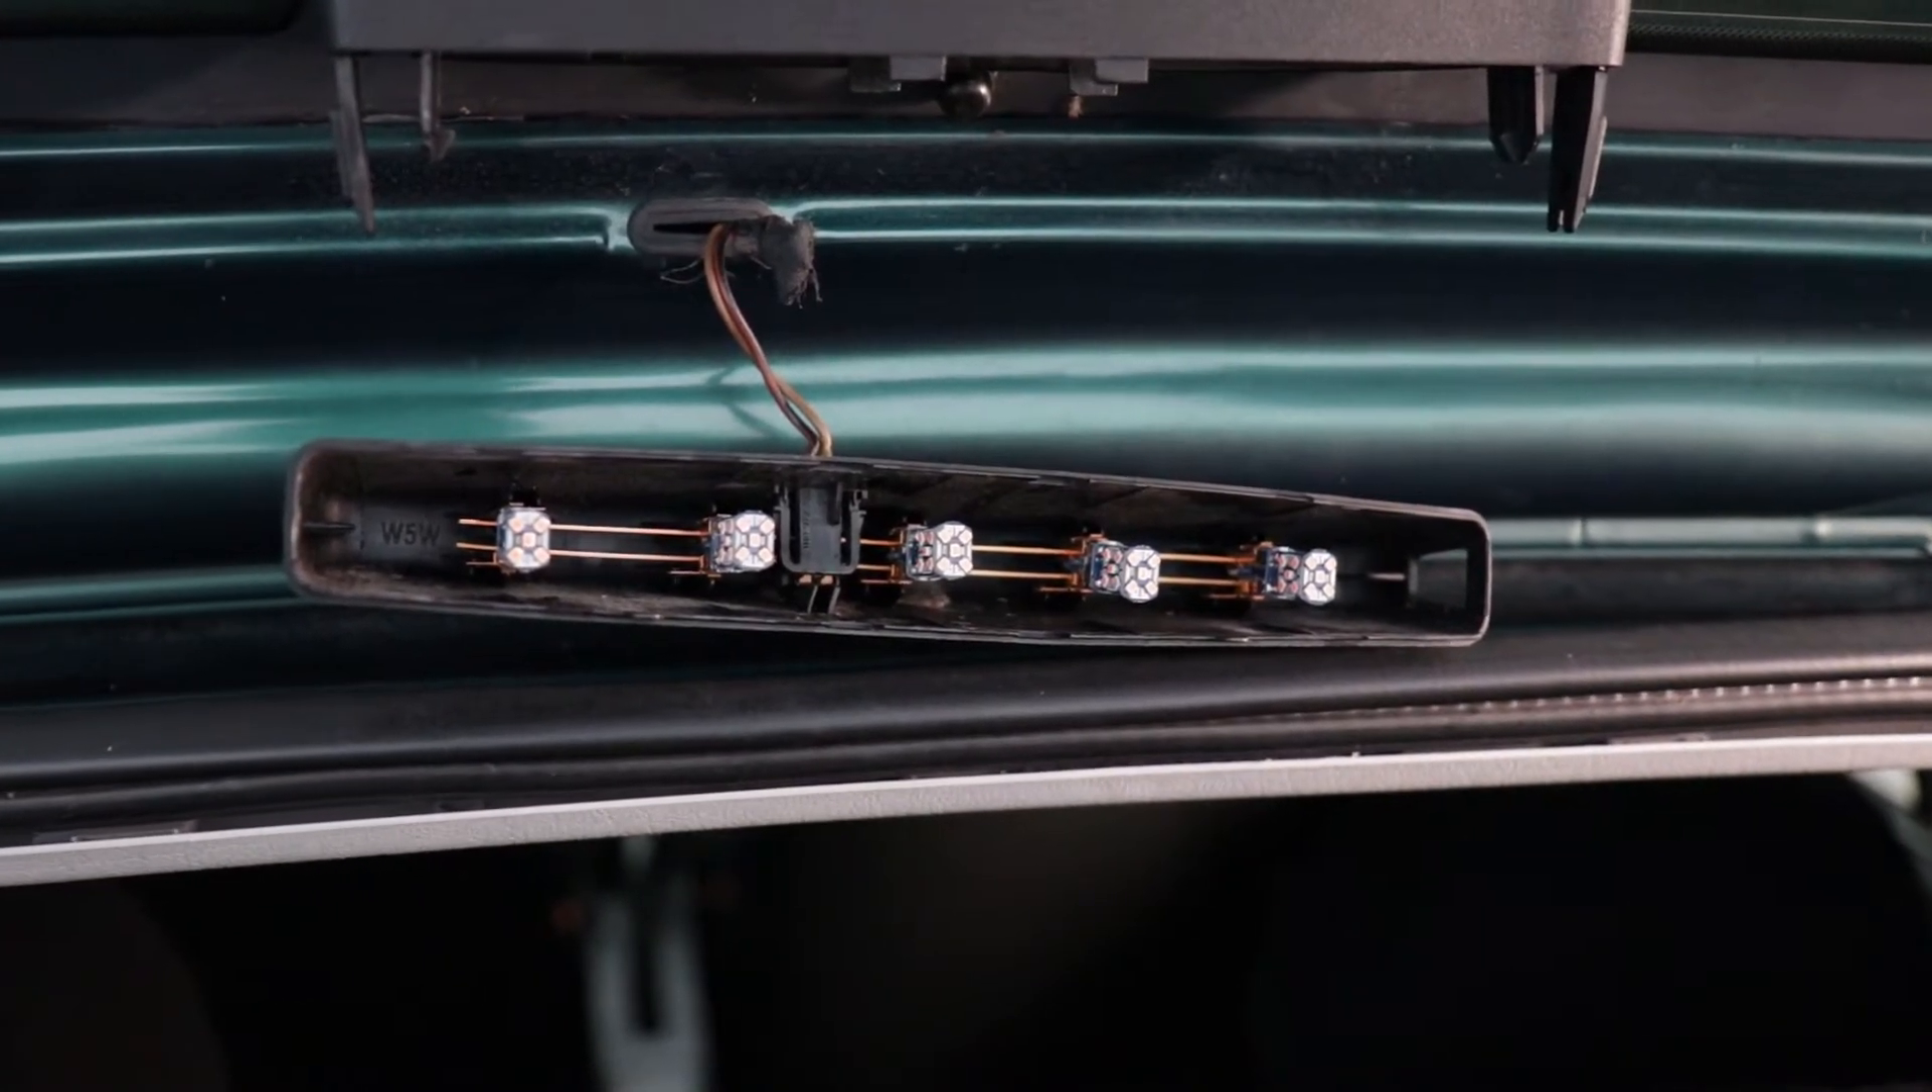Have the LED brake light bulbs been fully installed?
Yes.